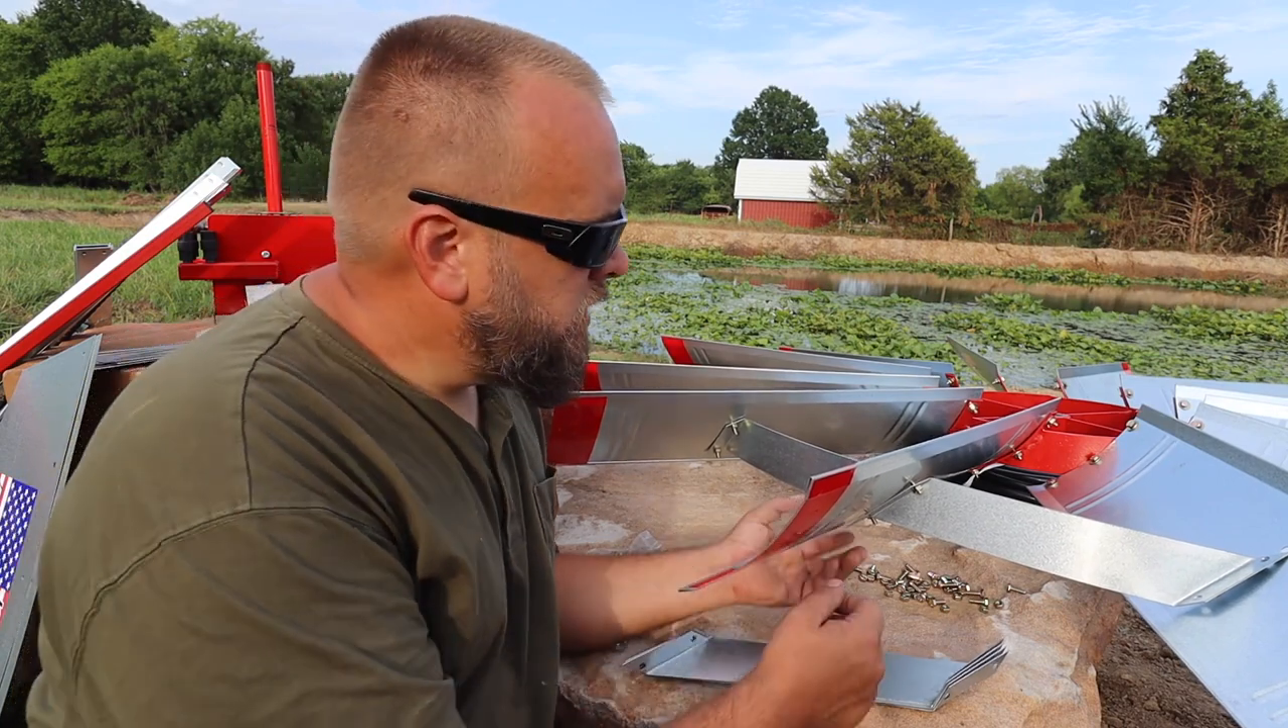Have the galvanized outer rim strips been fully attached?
No.